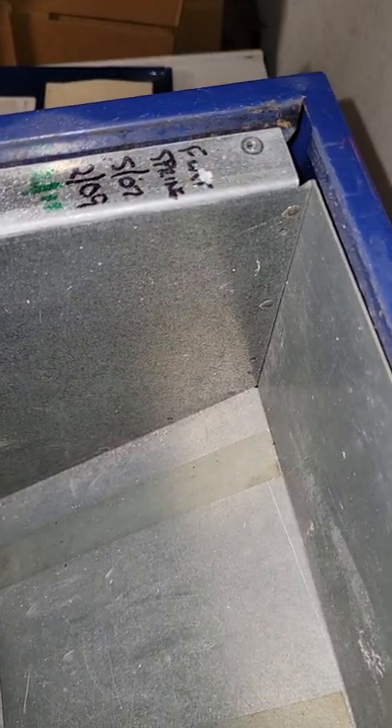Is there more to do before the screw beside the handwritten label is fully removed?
Yes.